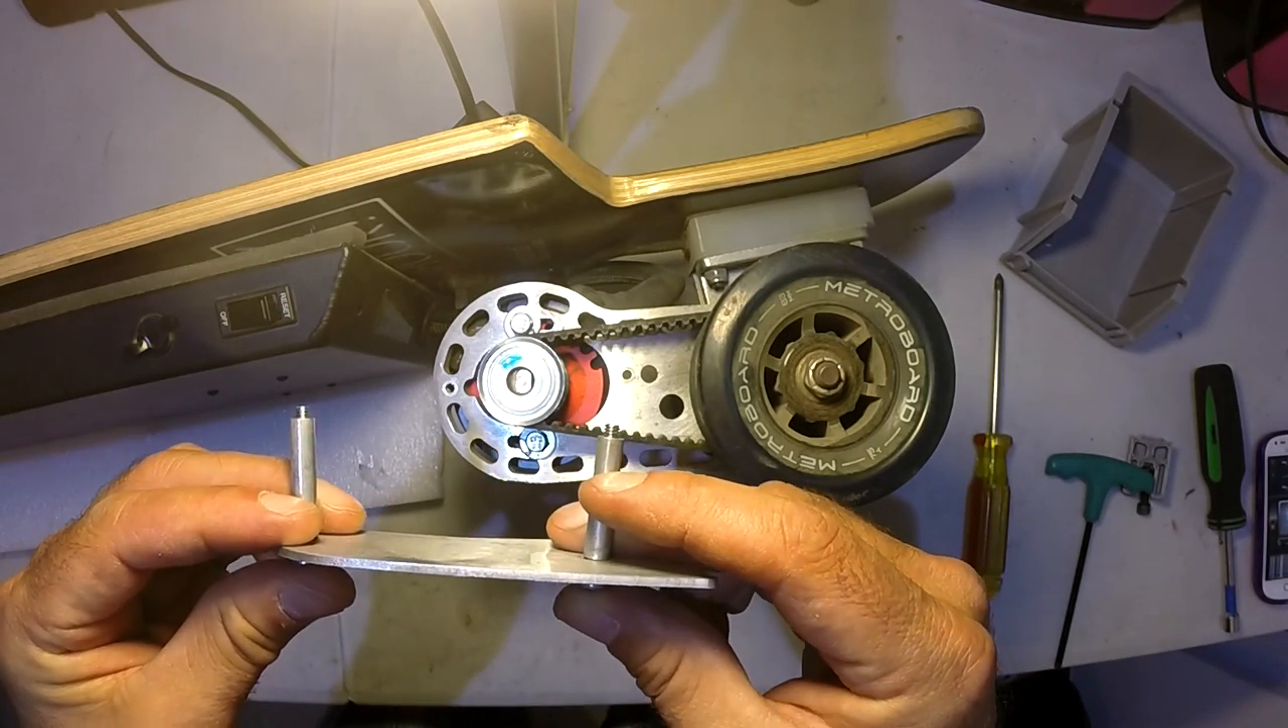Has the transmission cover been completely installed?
No.